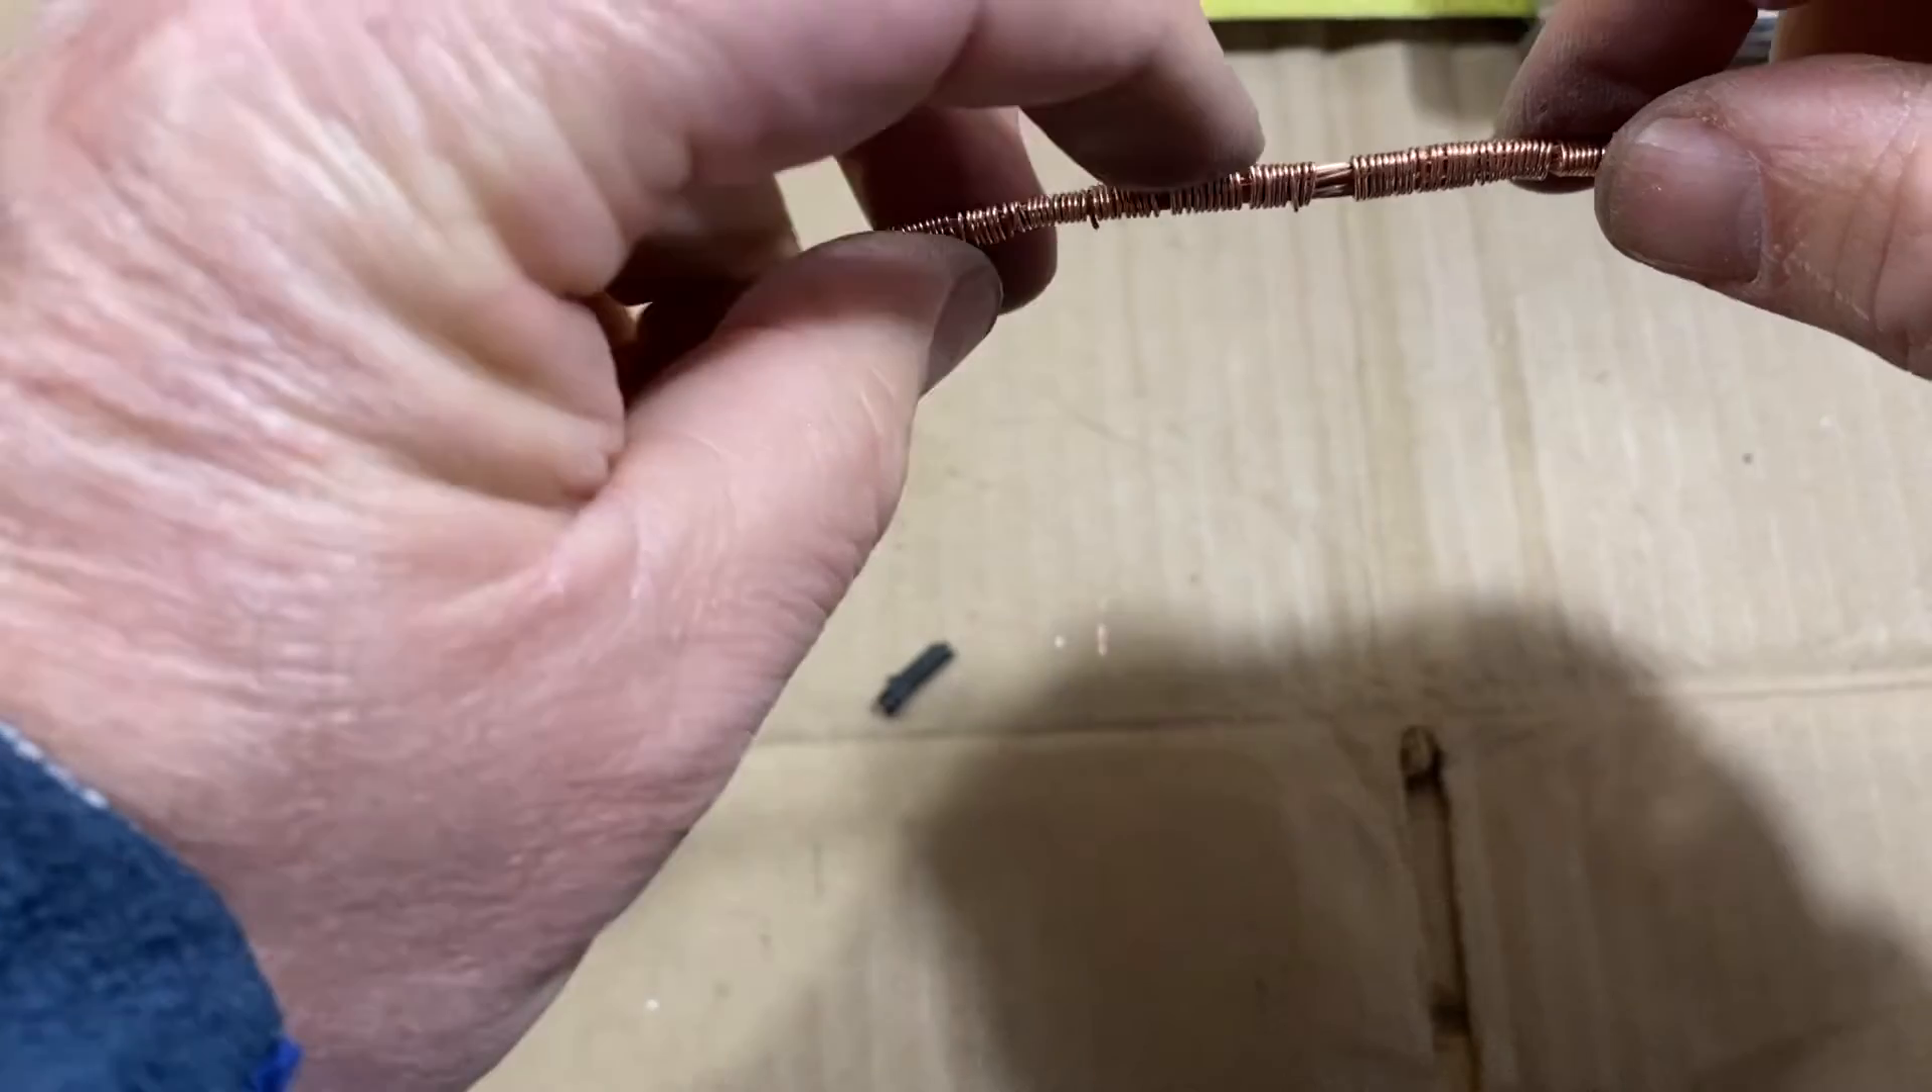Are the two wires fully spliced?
Yes.